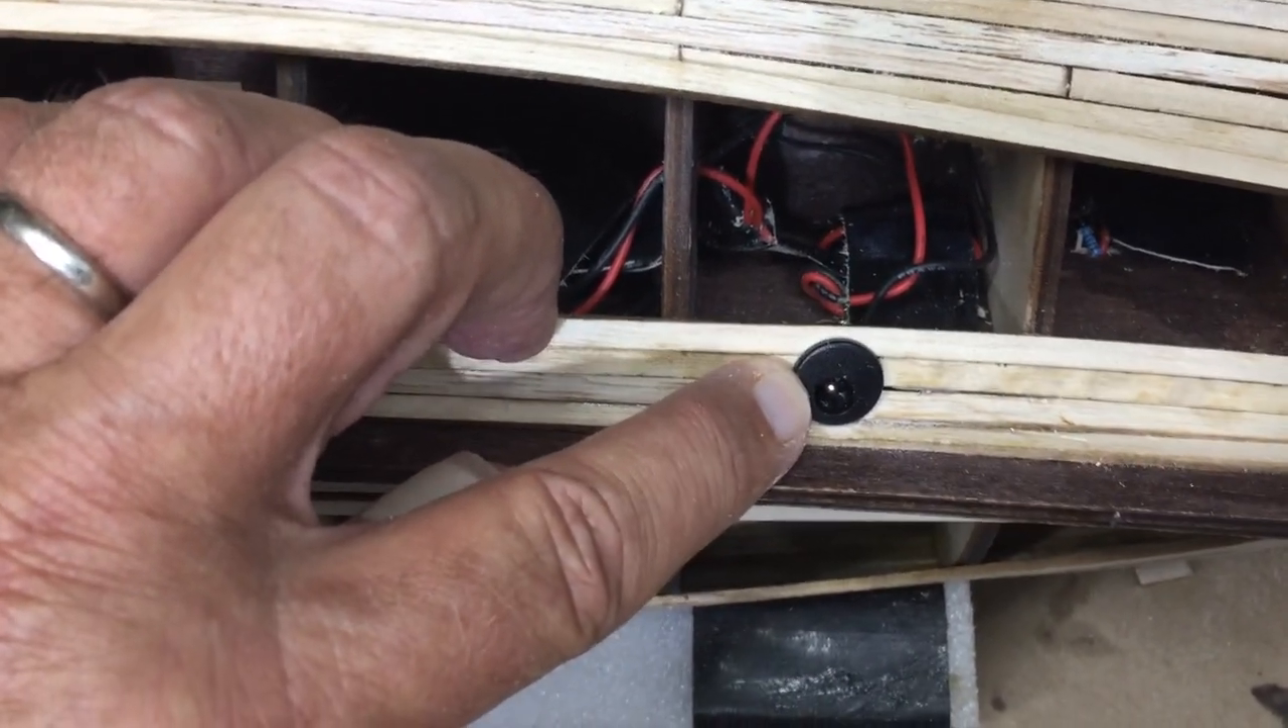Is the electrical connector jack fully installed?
Yes.